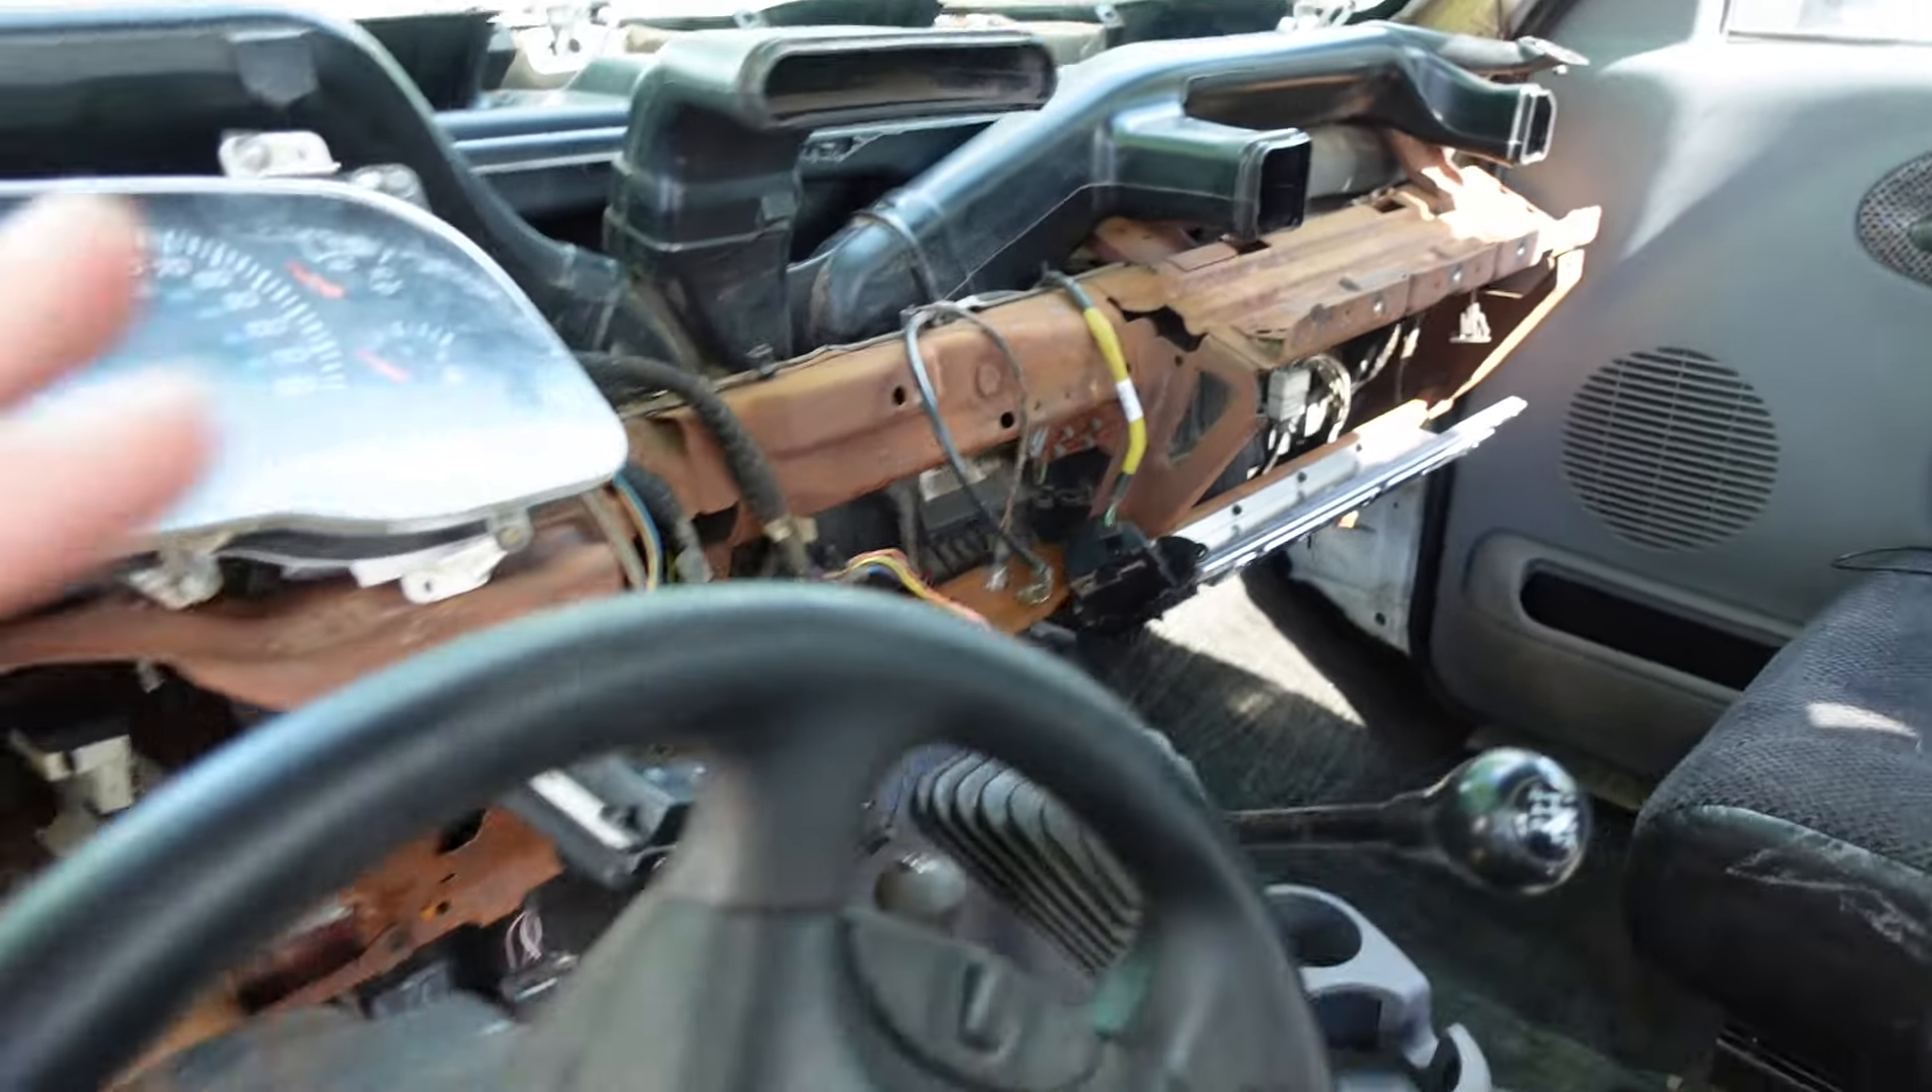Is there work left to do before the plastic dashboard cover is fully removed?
No.